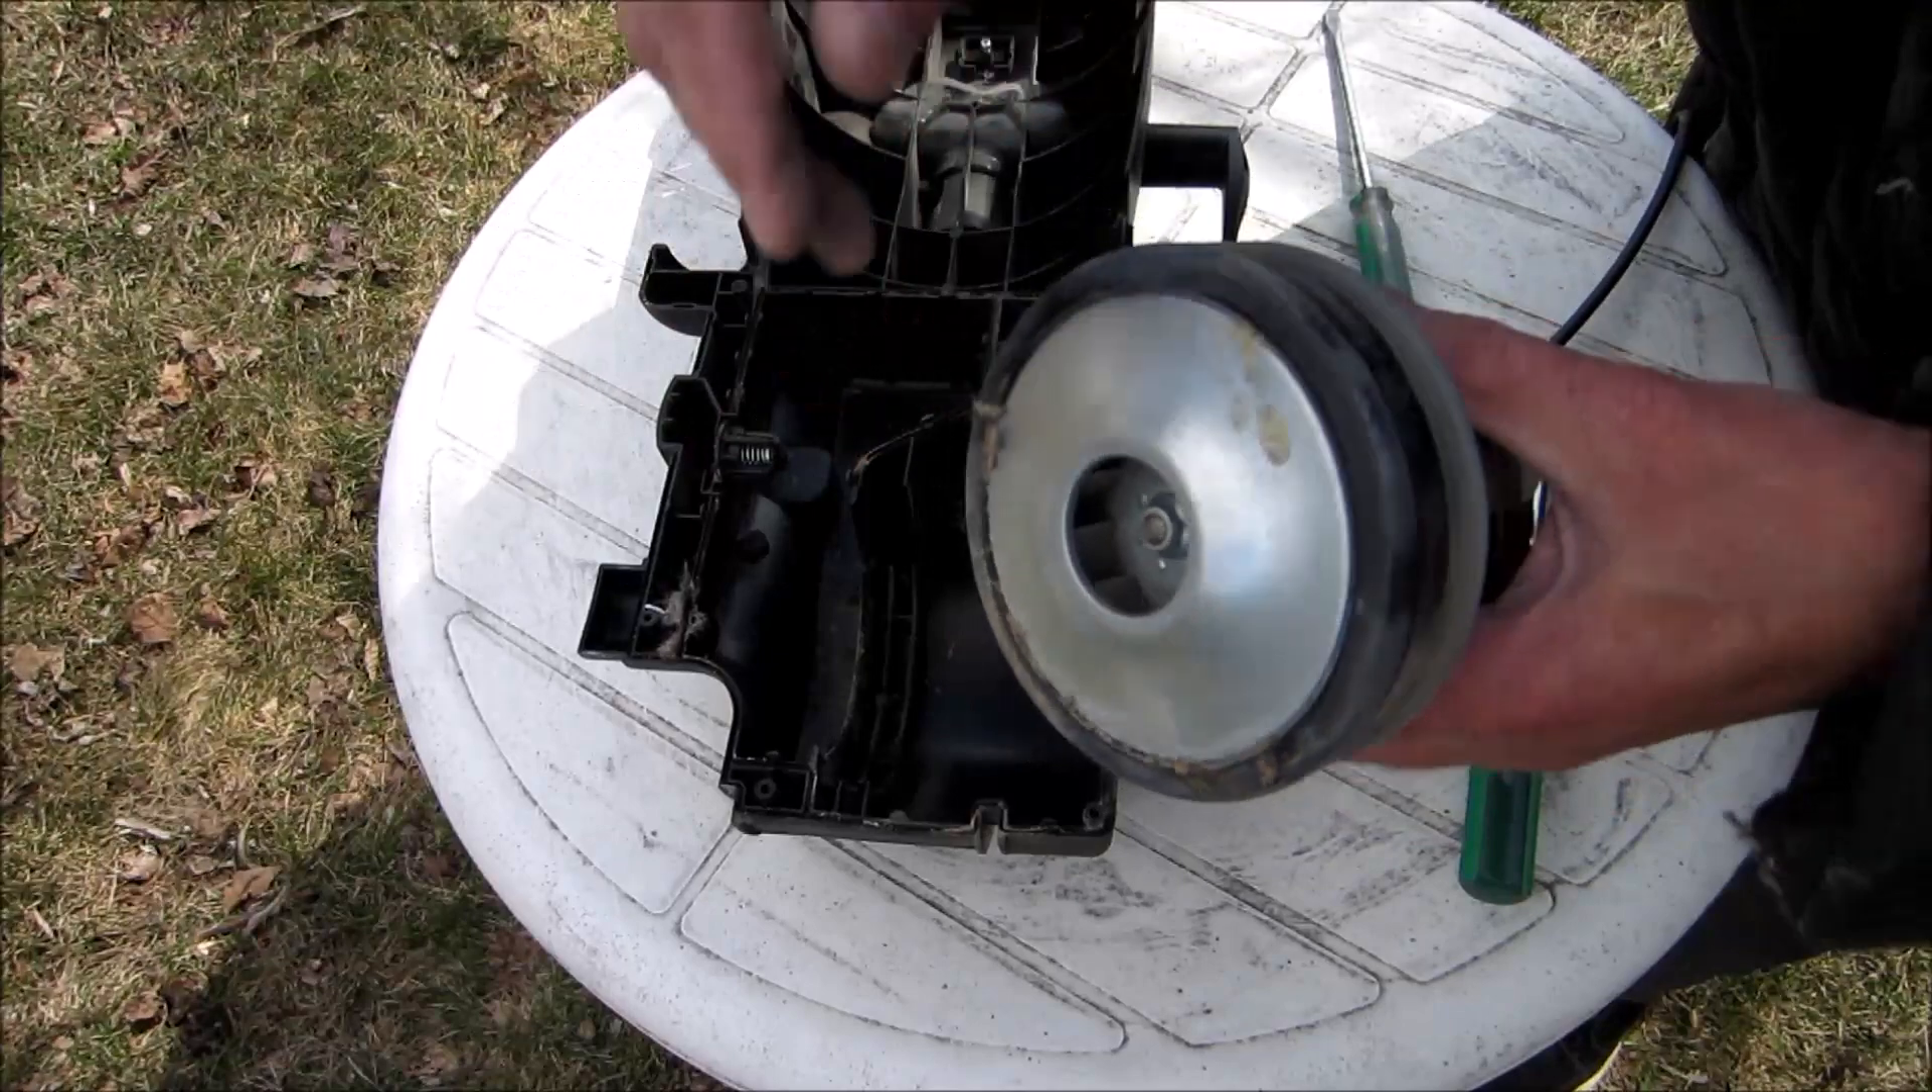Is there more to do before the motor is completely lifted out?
No.